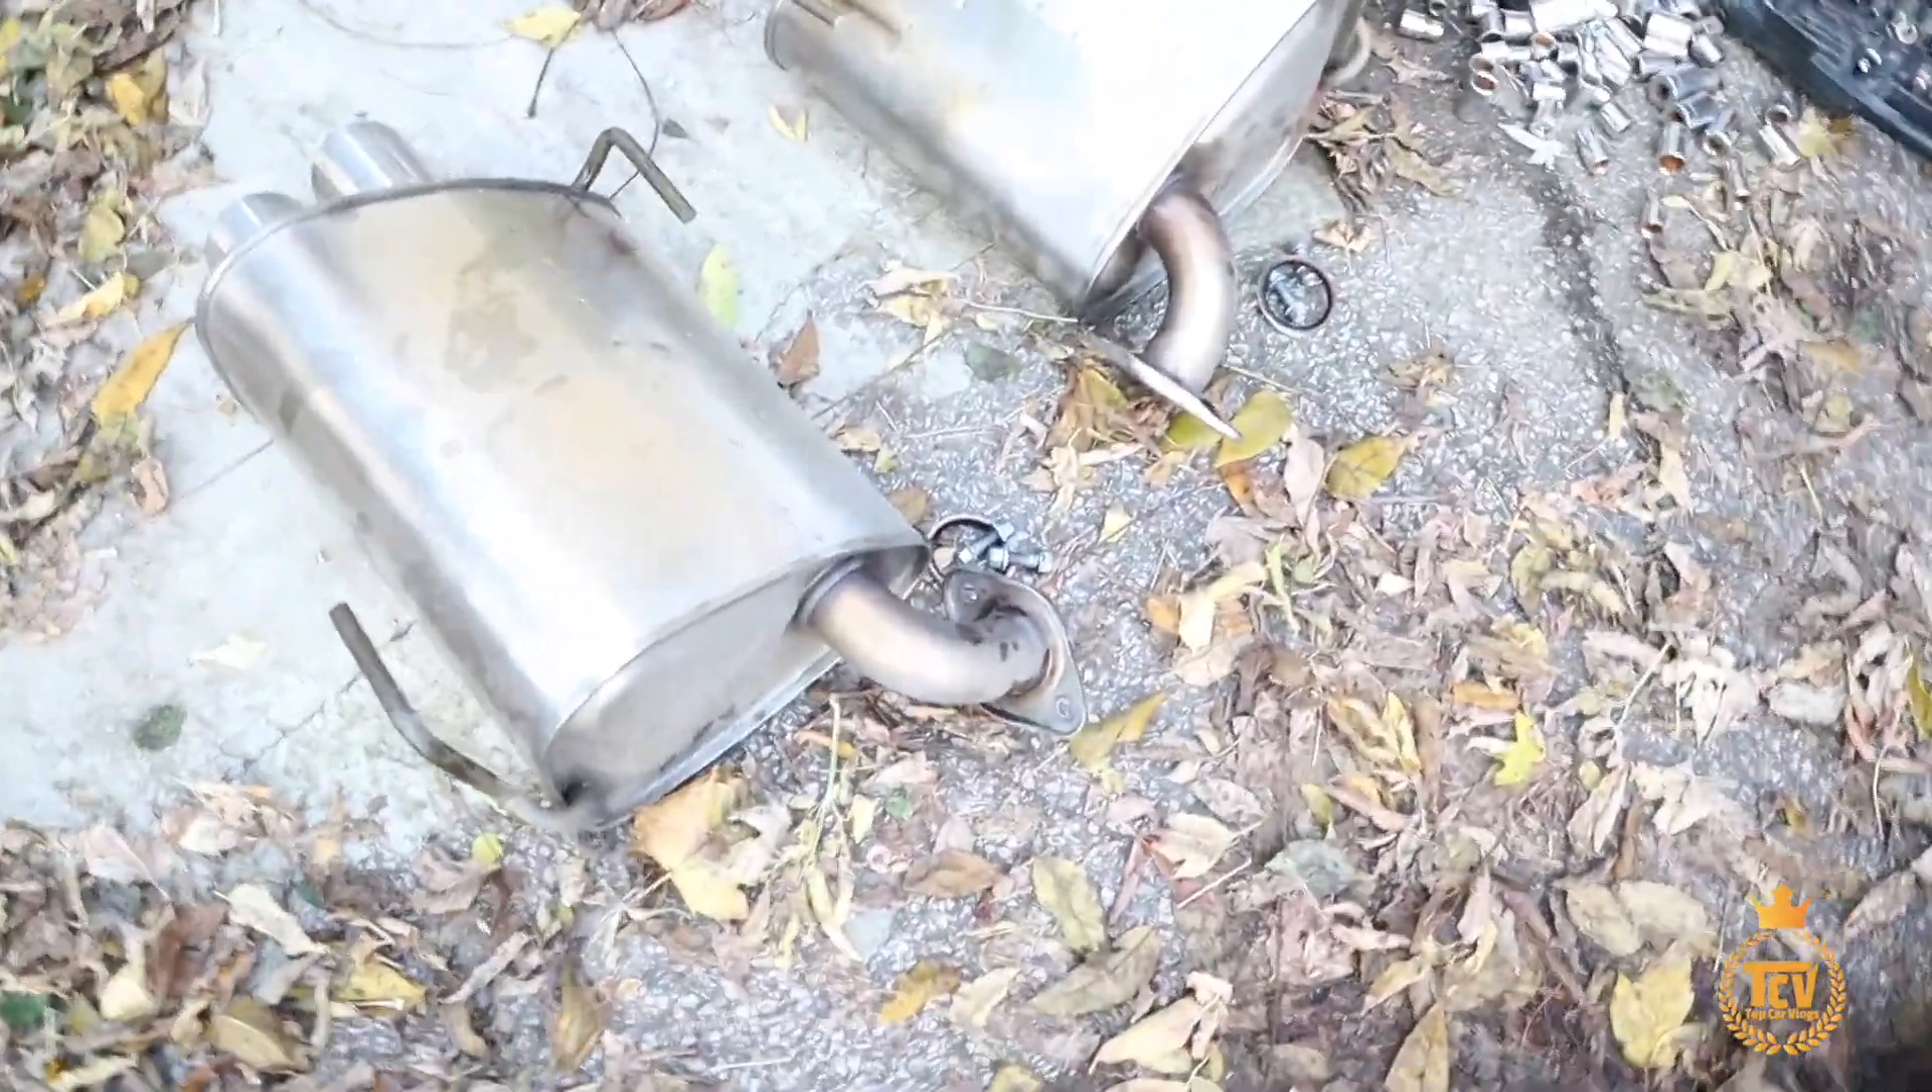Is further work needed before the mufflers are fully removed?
No.